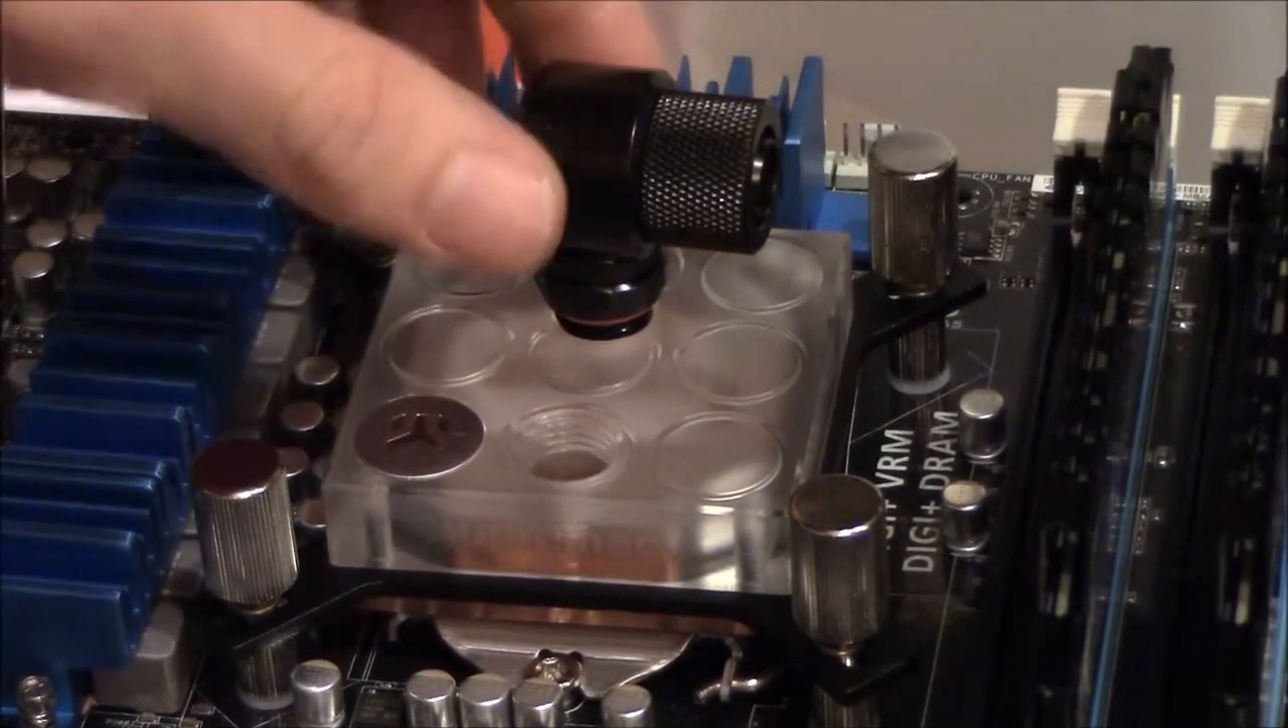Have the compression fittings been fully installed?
No.